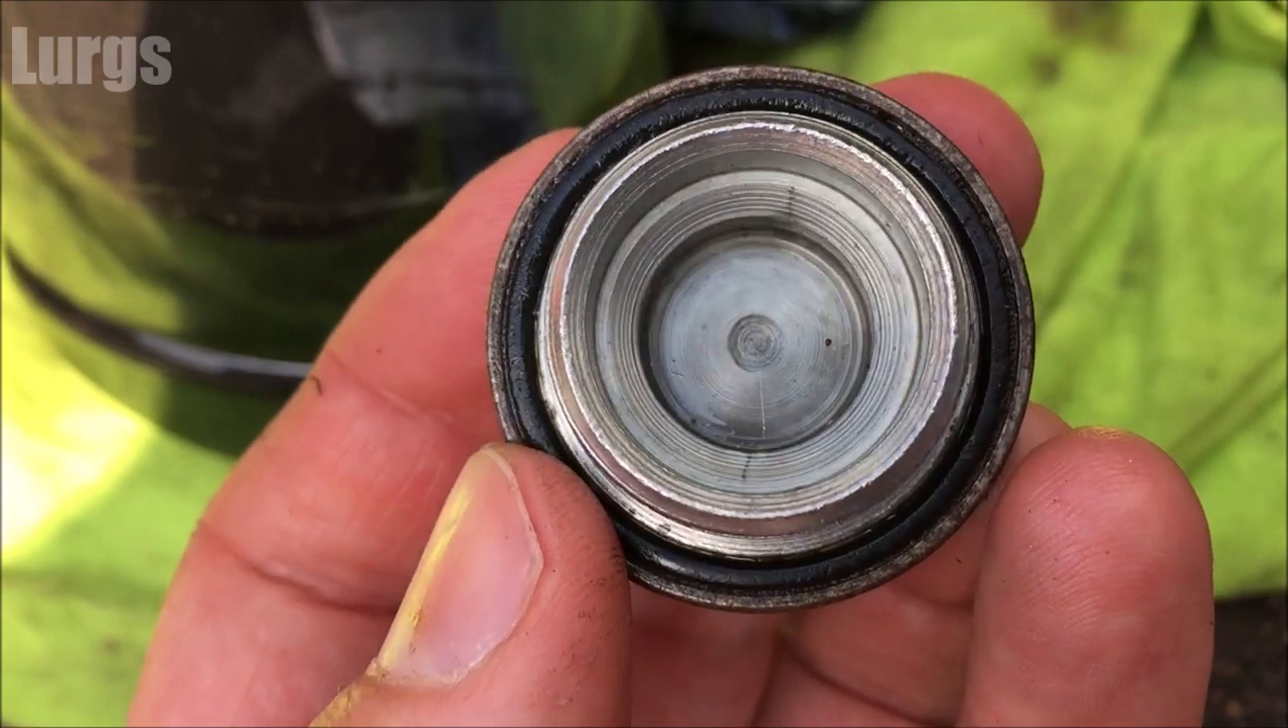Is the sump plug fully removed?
Yes.